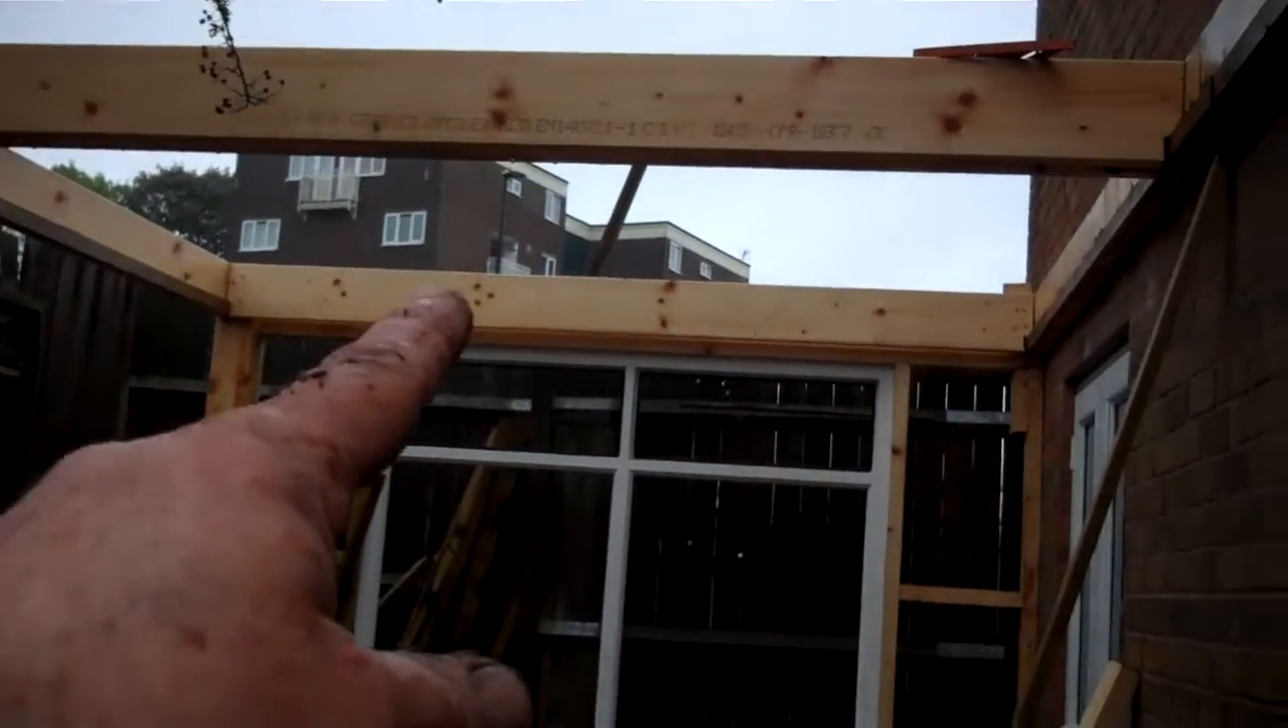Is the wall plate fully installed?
Yes.